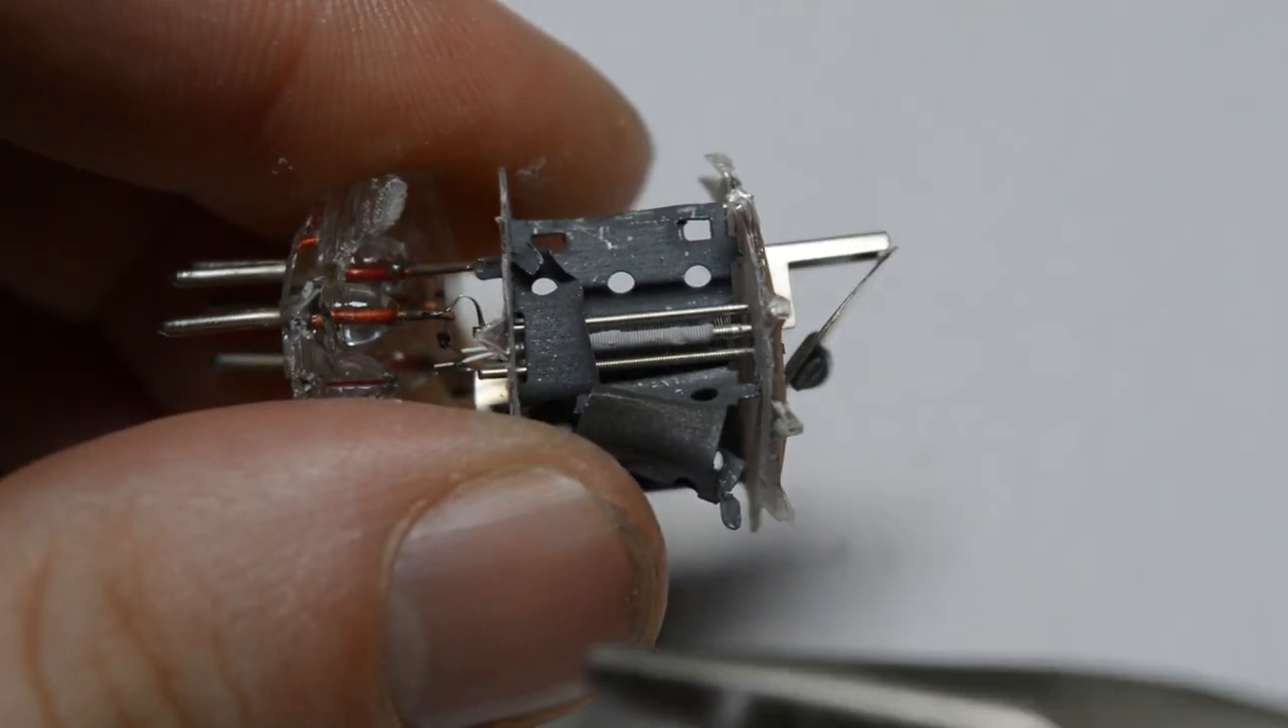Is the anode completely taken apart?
No.